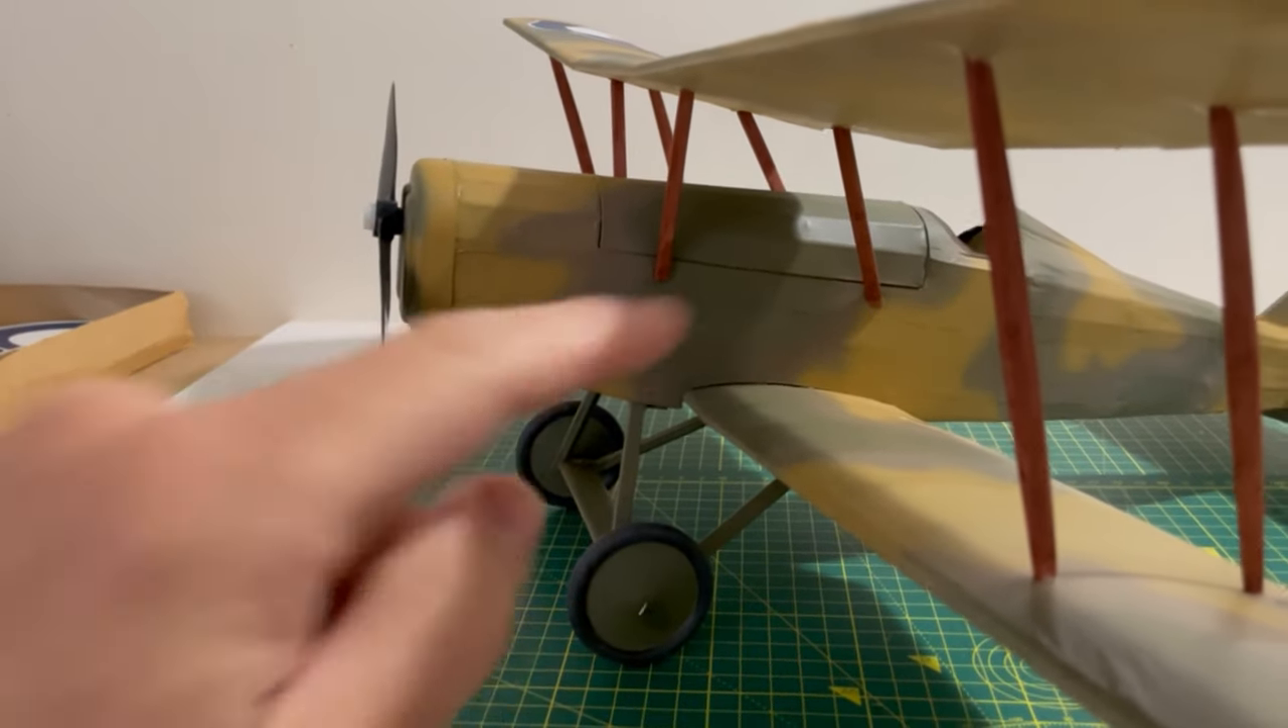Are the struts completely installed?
Yes.